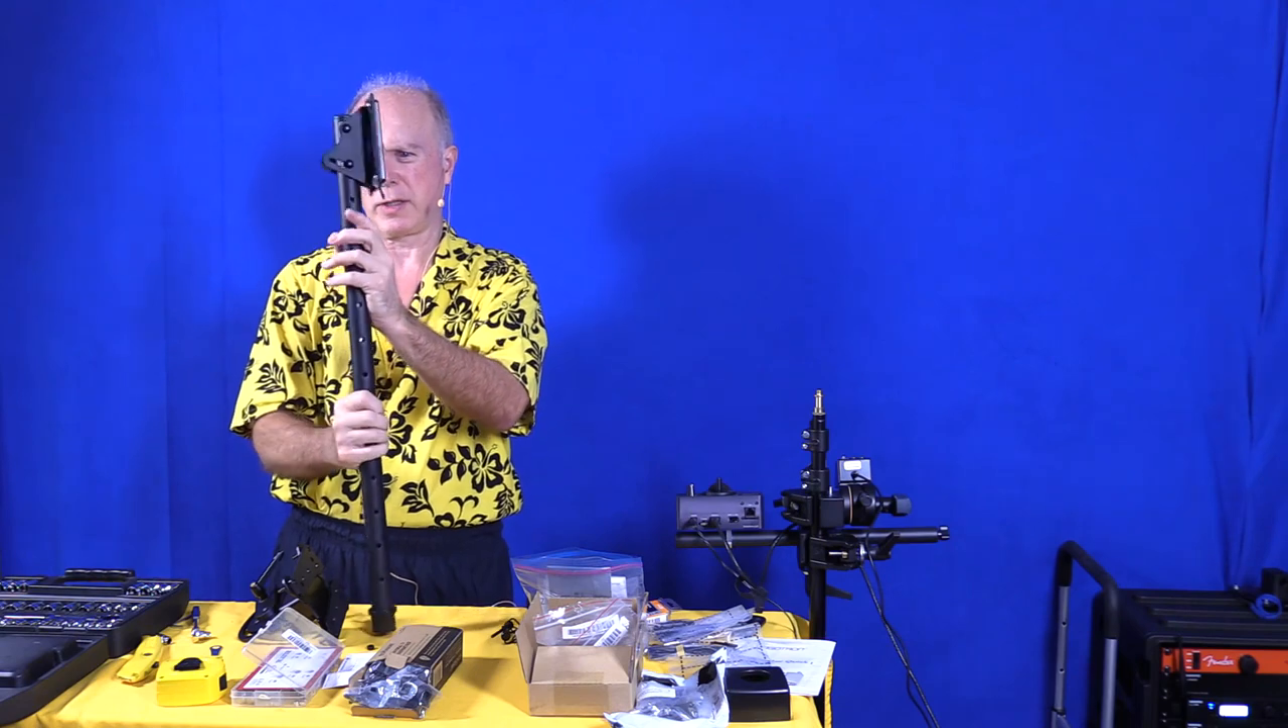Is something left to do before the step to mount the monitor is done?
Yes.